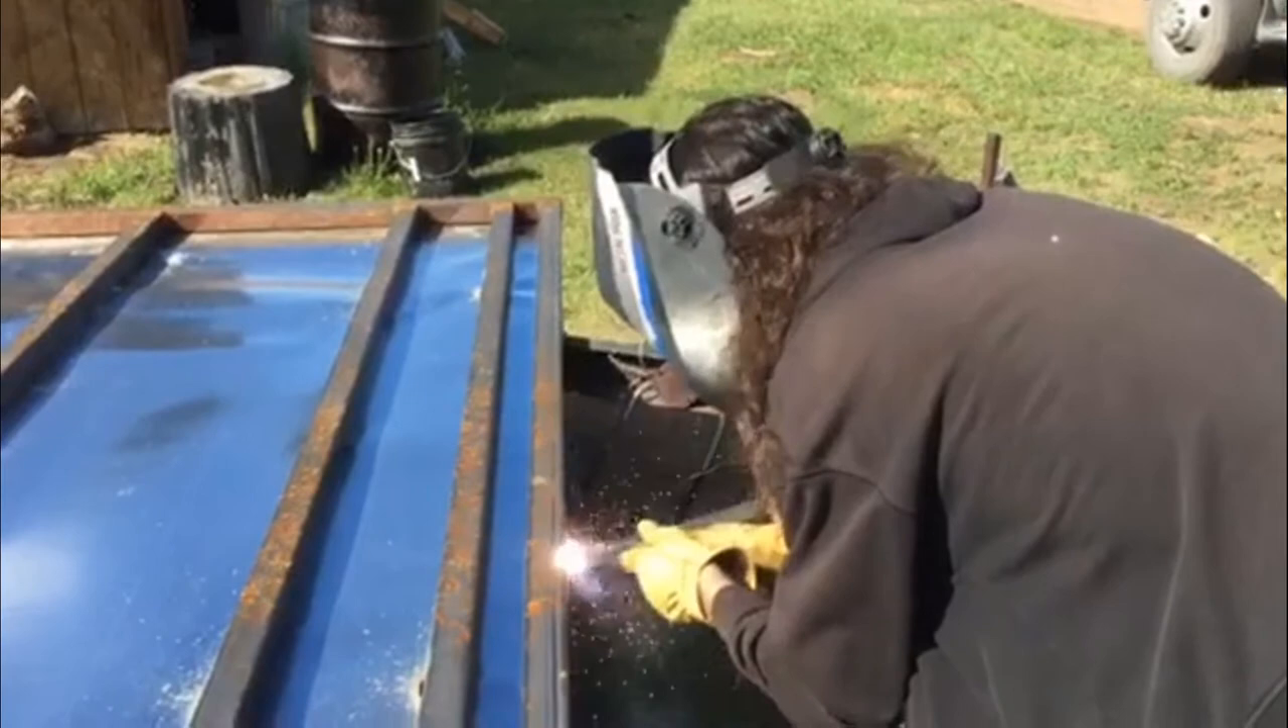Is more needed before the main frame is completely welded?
Yes.